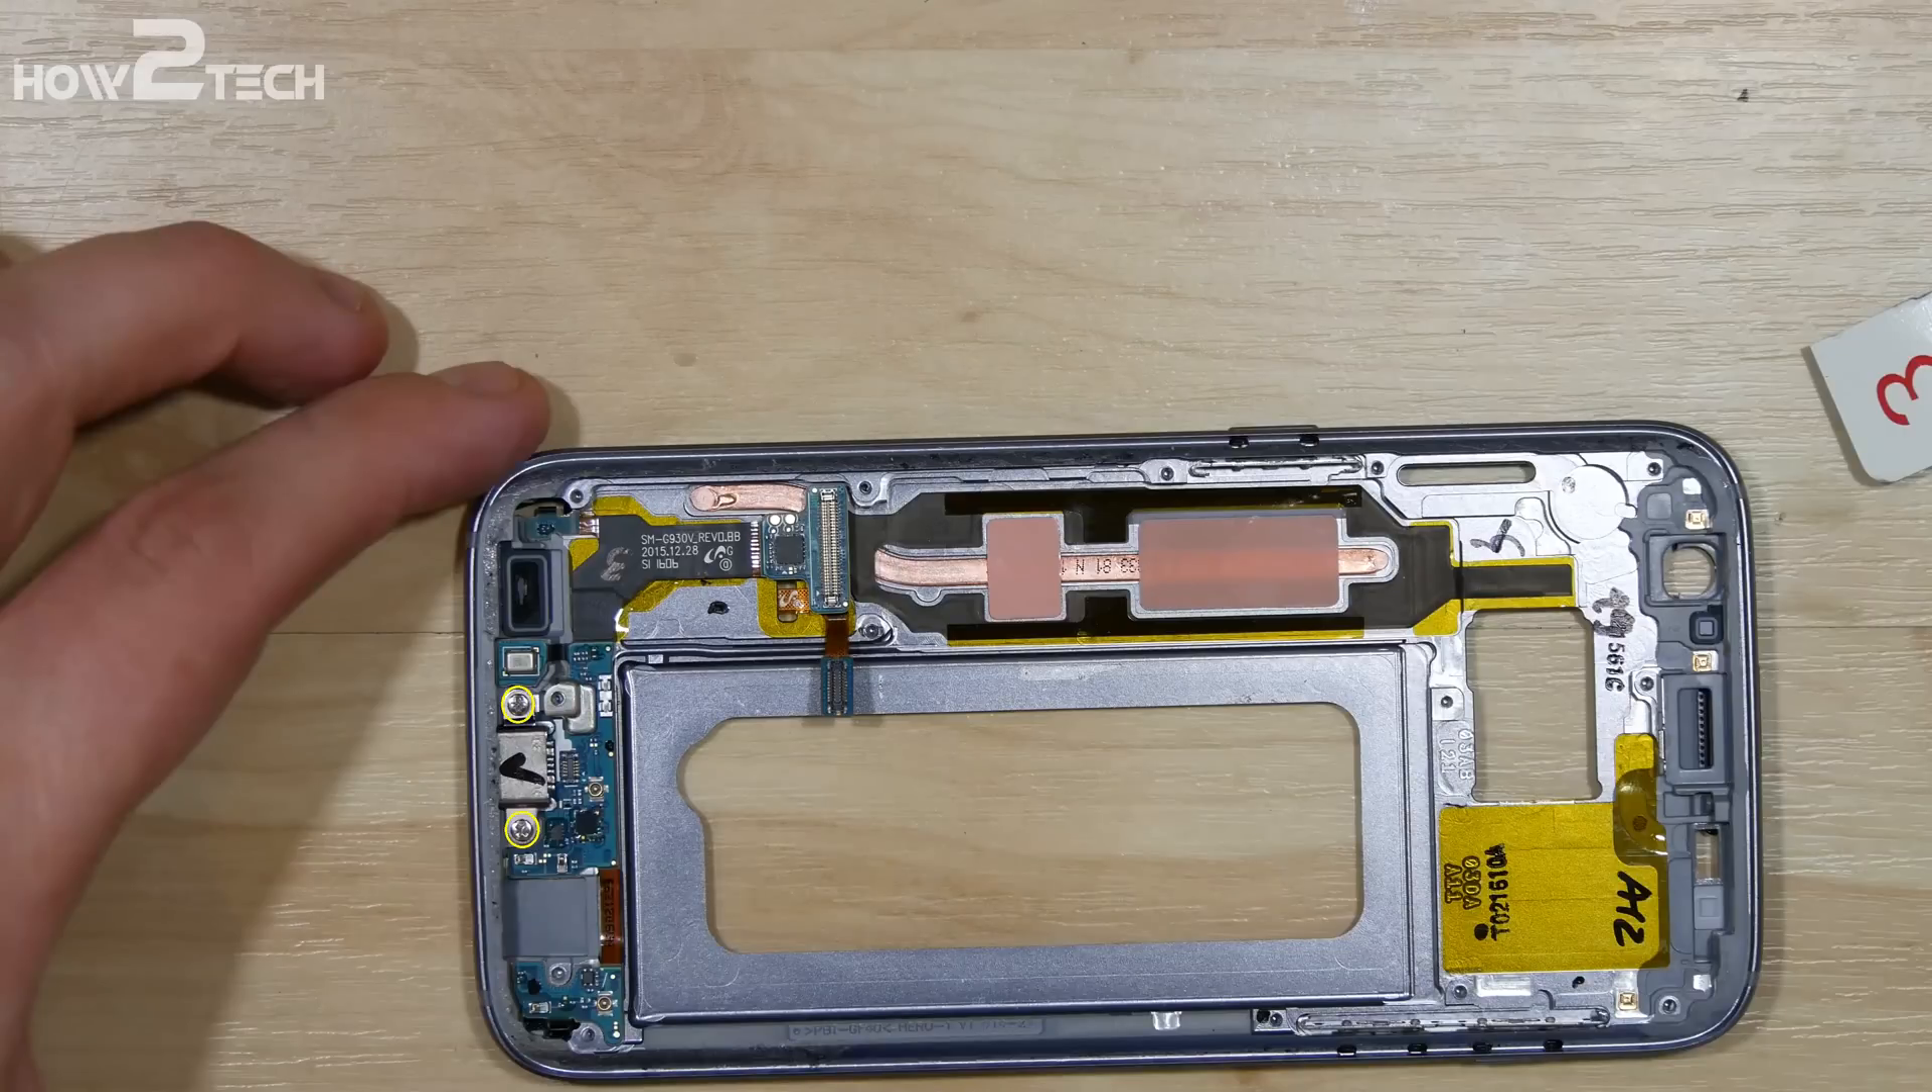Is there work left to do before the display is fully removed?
No.